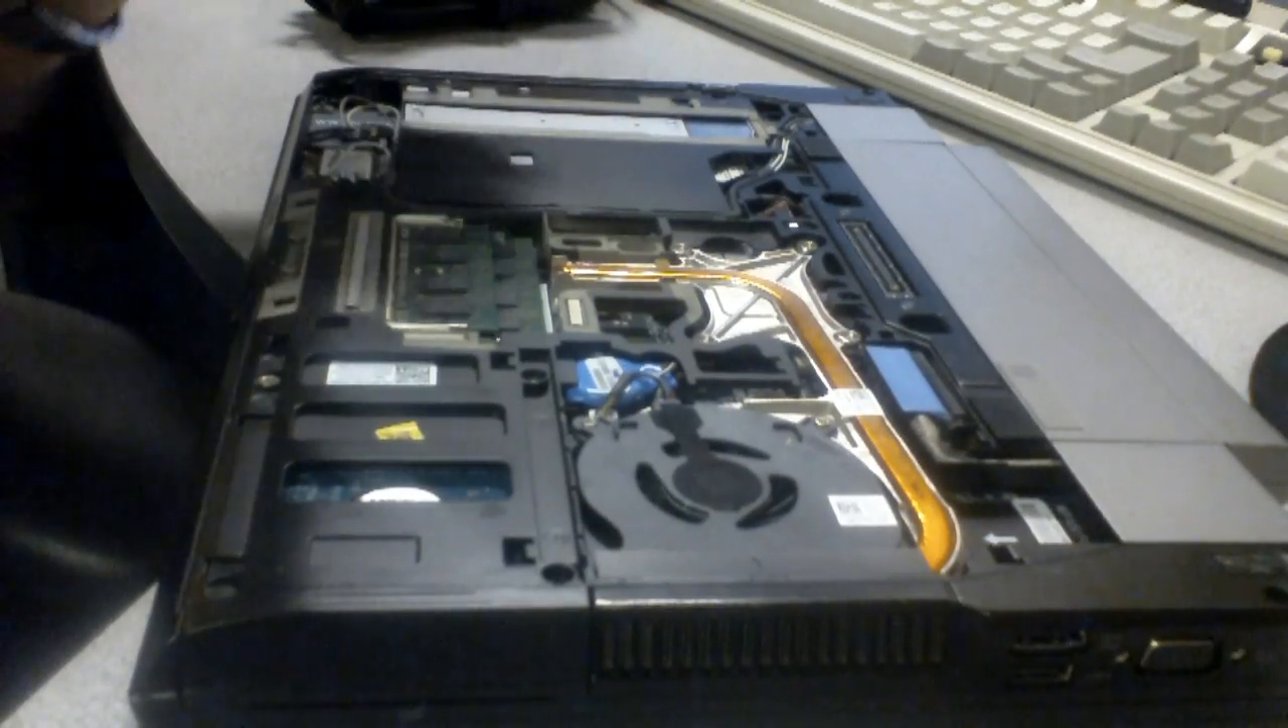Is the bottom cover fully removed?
Yes.